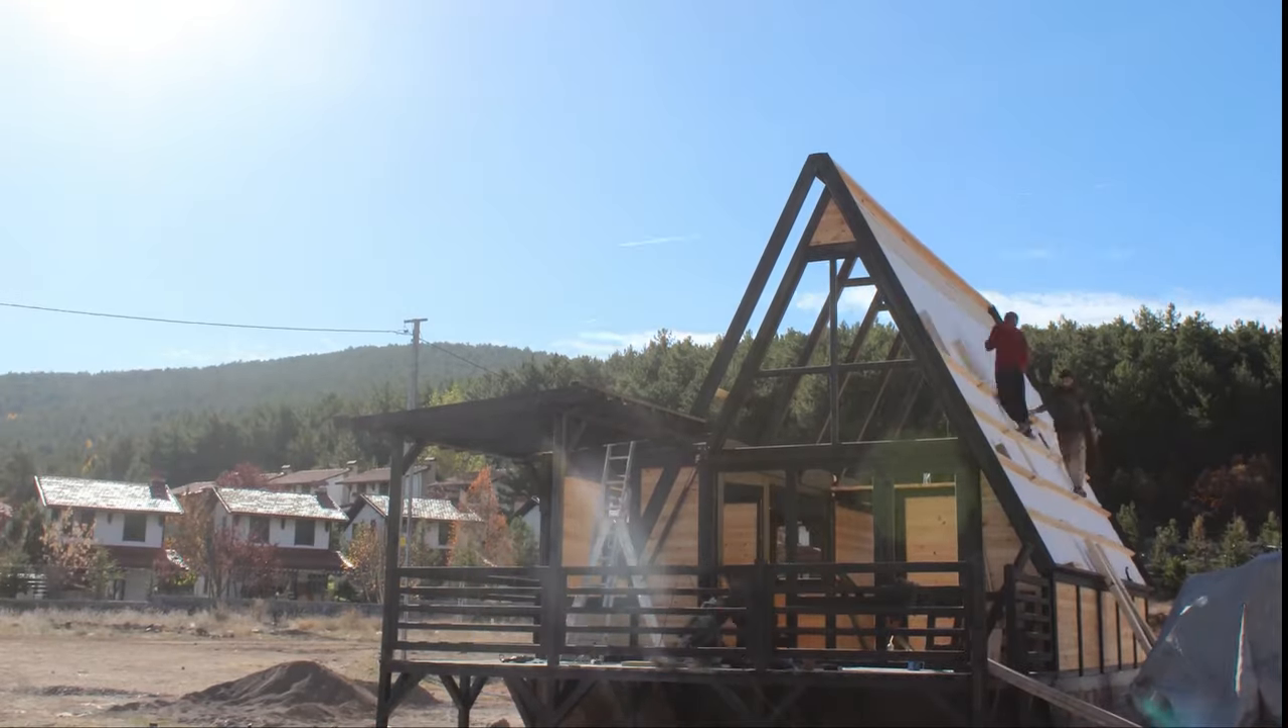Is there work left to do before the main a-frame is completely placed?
No.